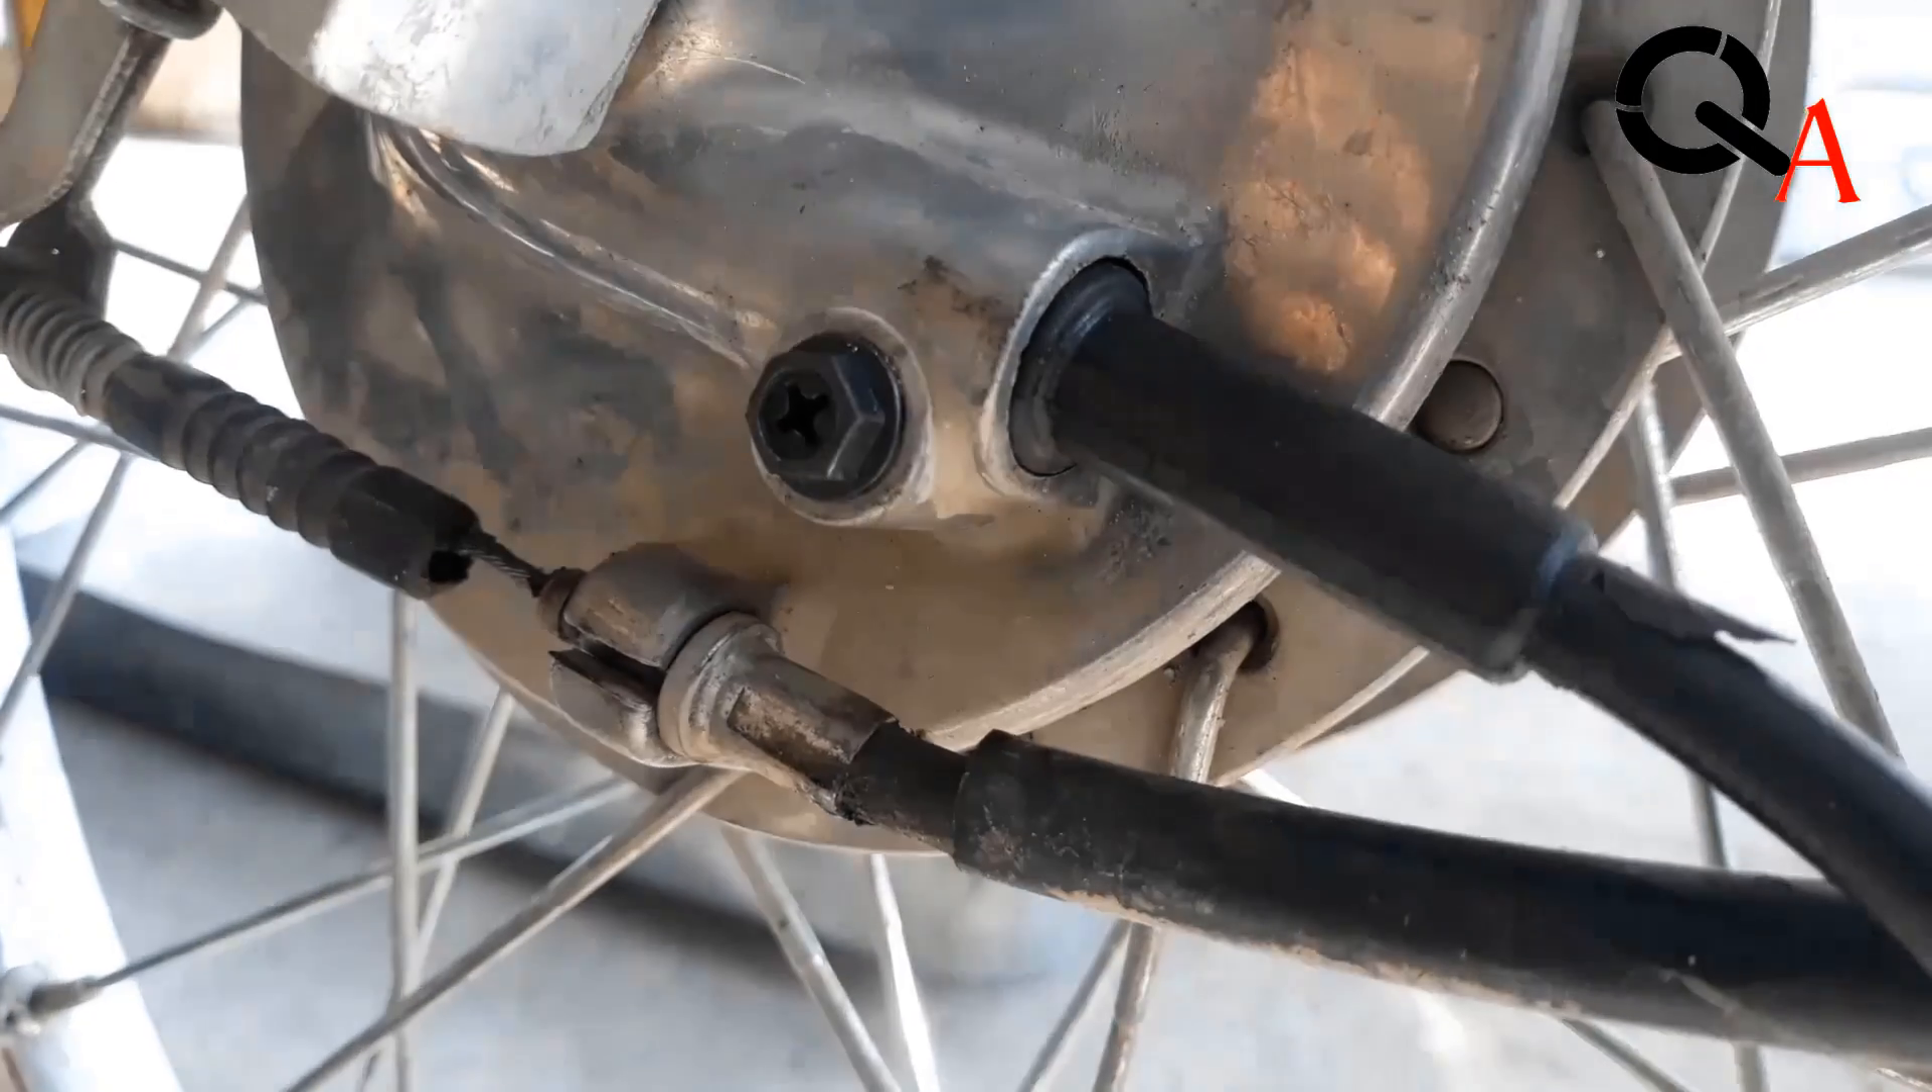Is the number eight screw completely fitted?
Yes.